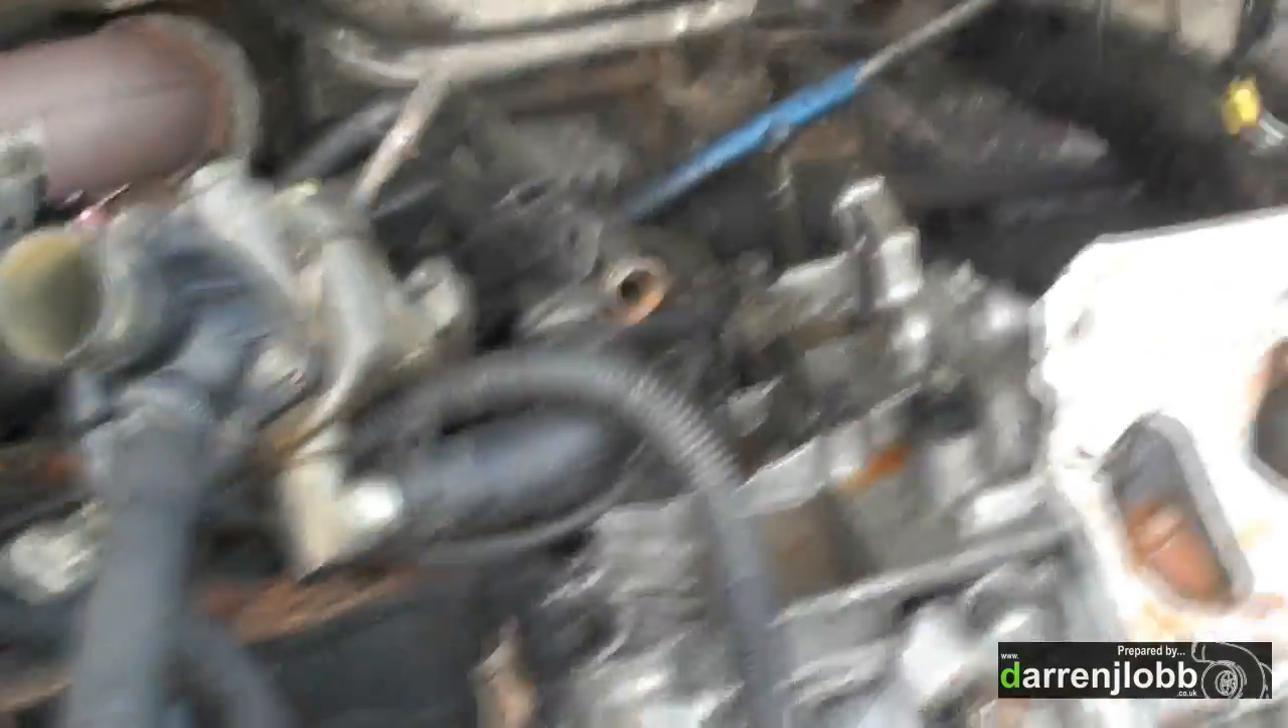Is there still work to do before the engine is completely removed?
Yes.